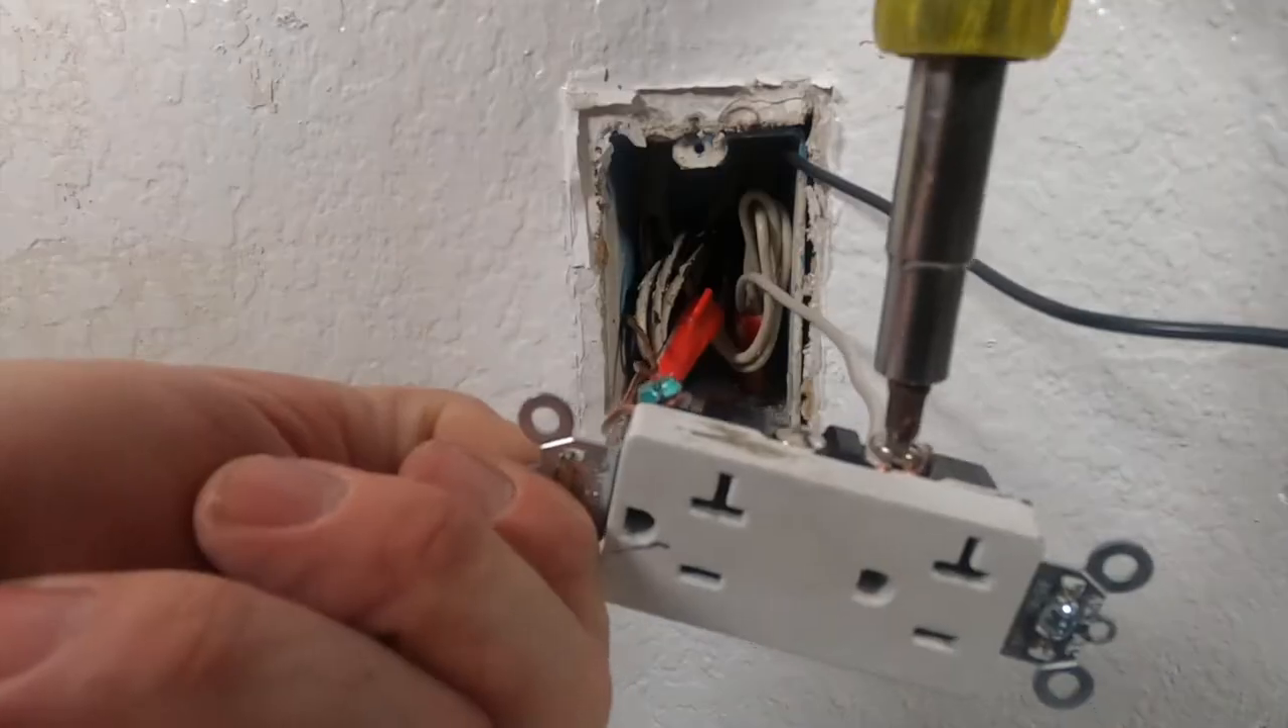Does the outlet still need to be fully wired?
Yes.